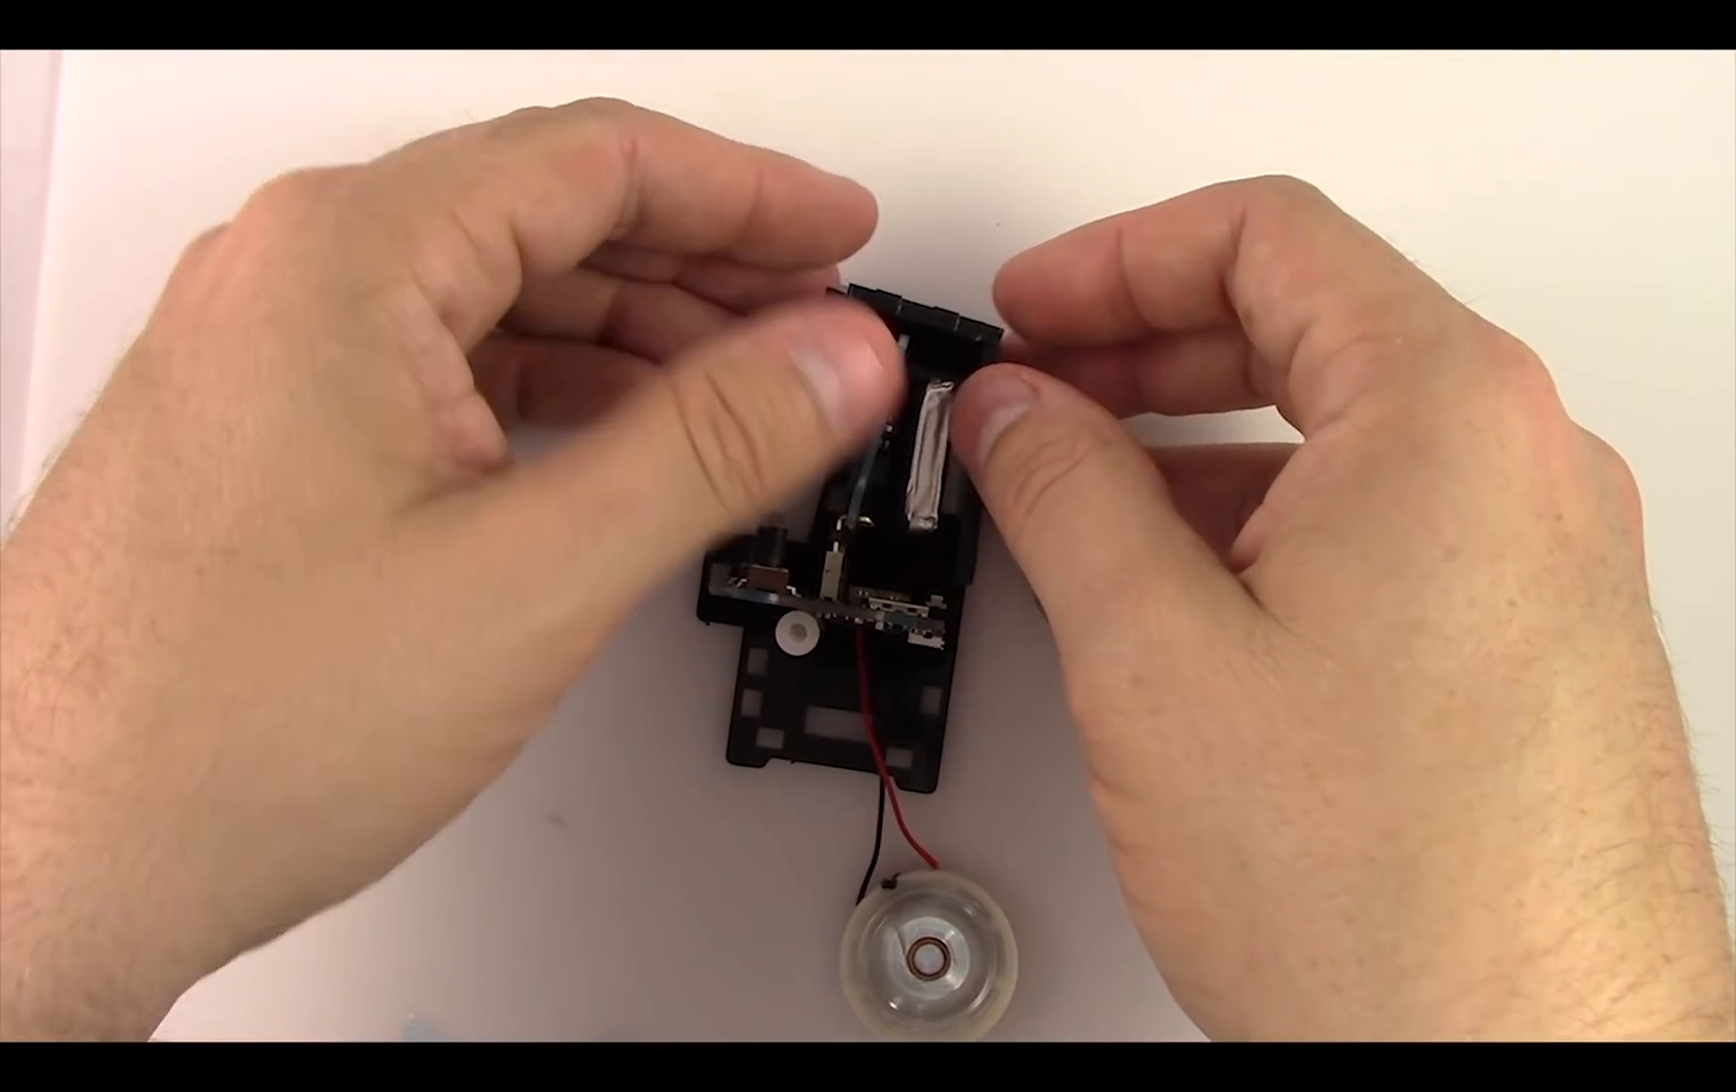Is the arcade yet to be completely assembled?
Yes.